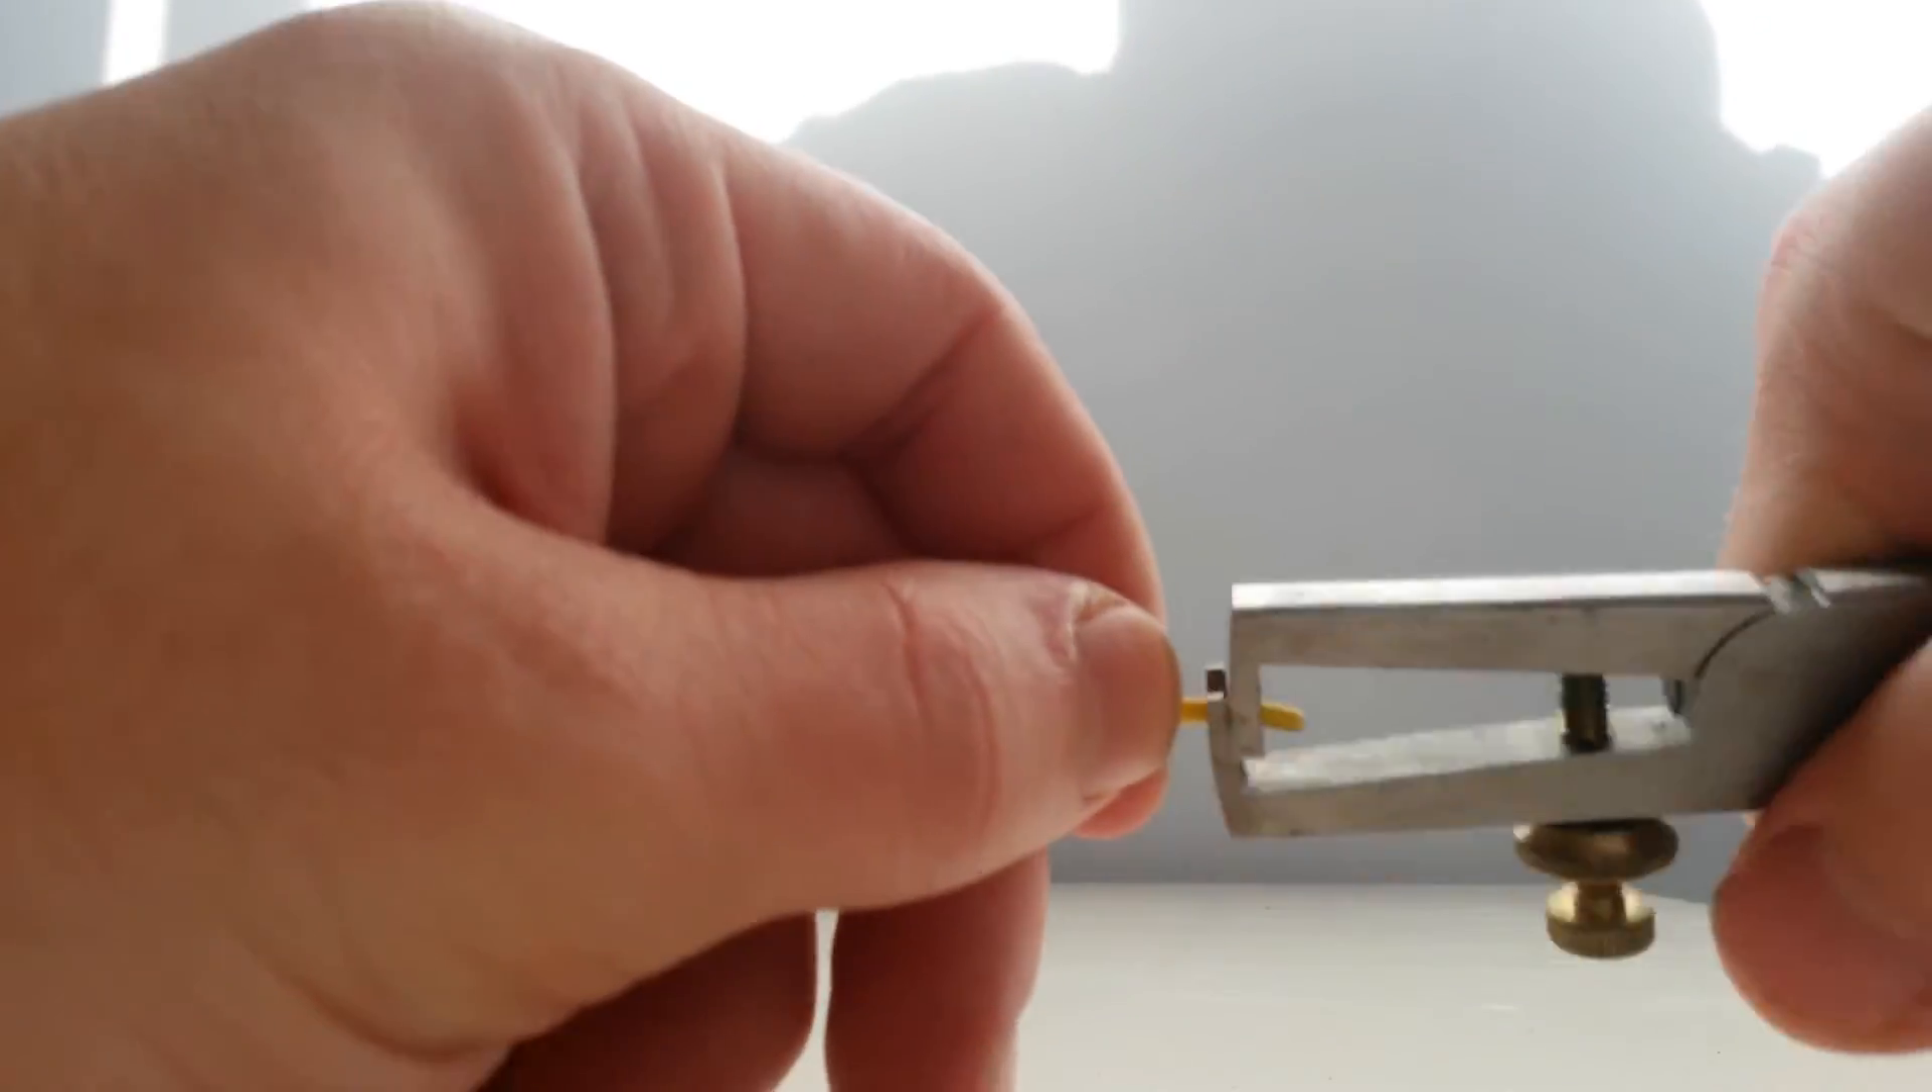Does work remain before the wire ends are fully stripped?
Yes.